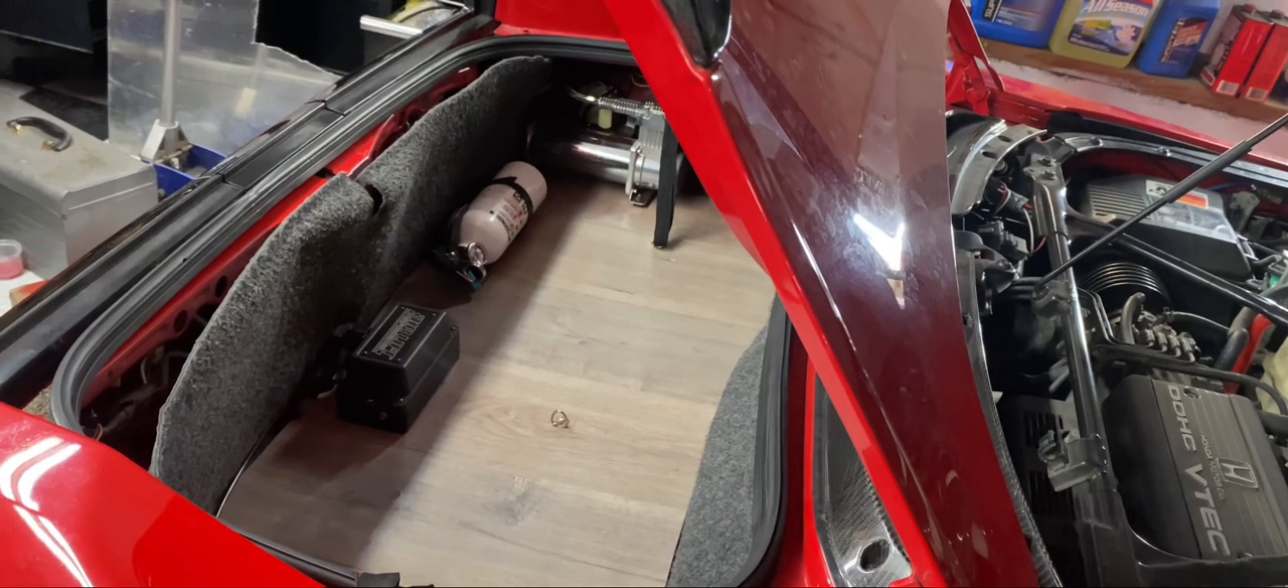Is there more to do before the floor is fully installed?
No.